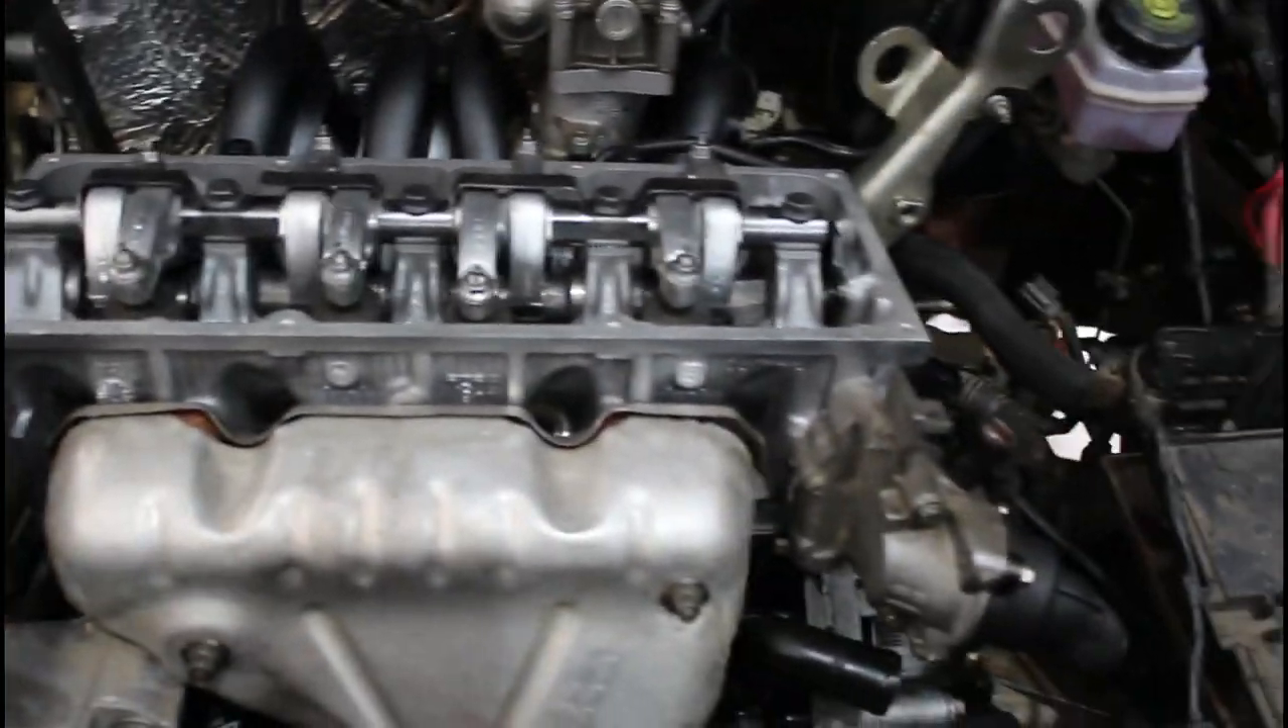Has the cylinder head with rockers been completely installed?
Yes.